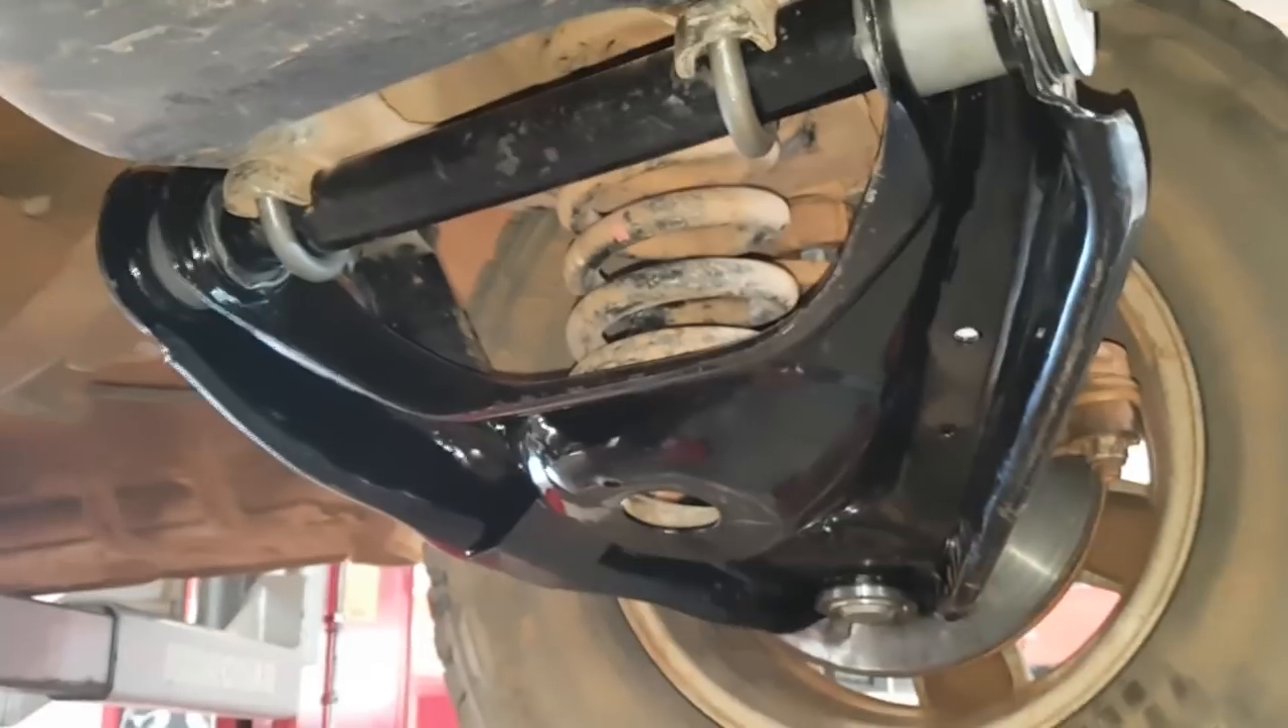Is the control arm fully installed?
Yes.